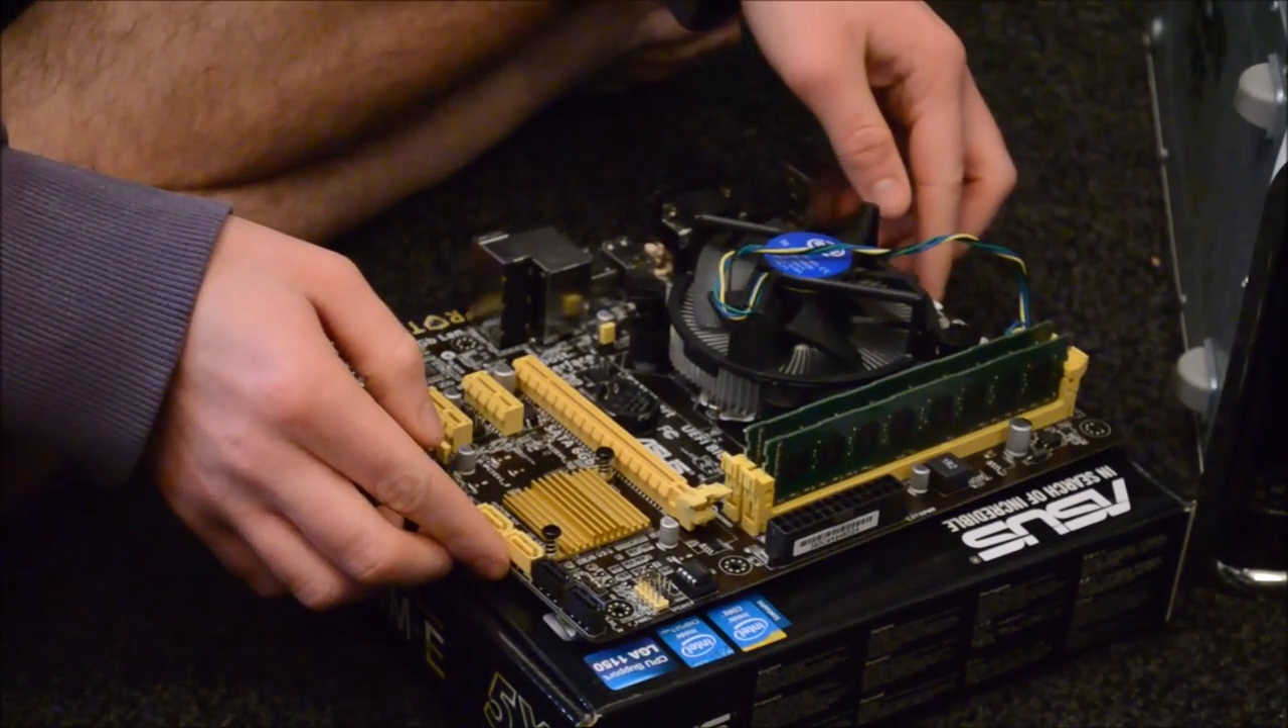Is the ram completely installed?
Yes.